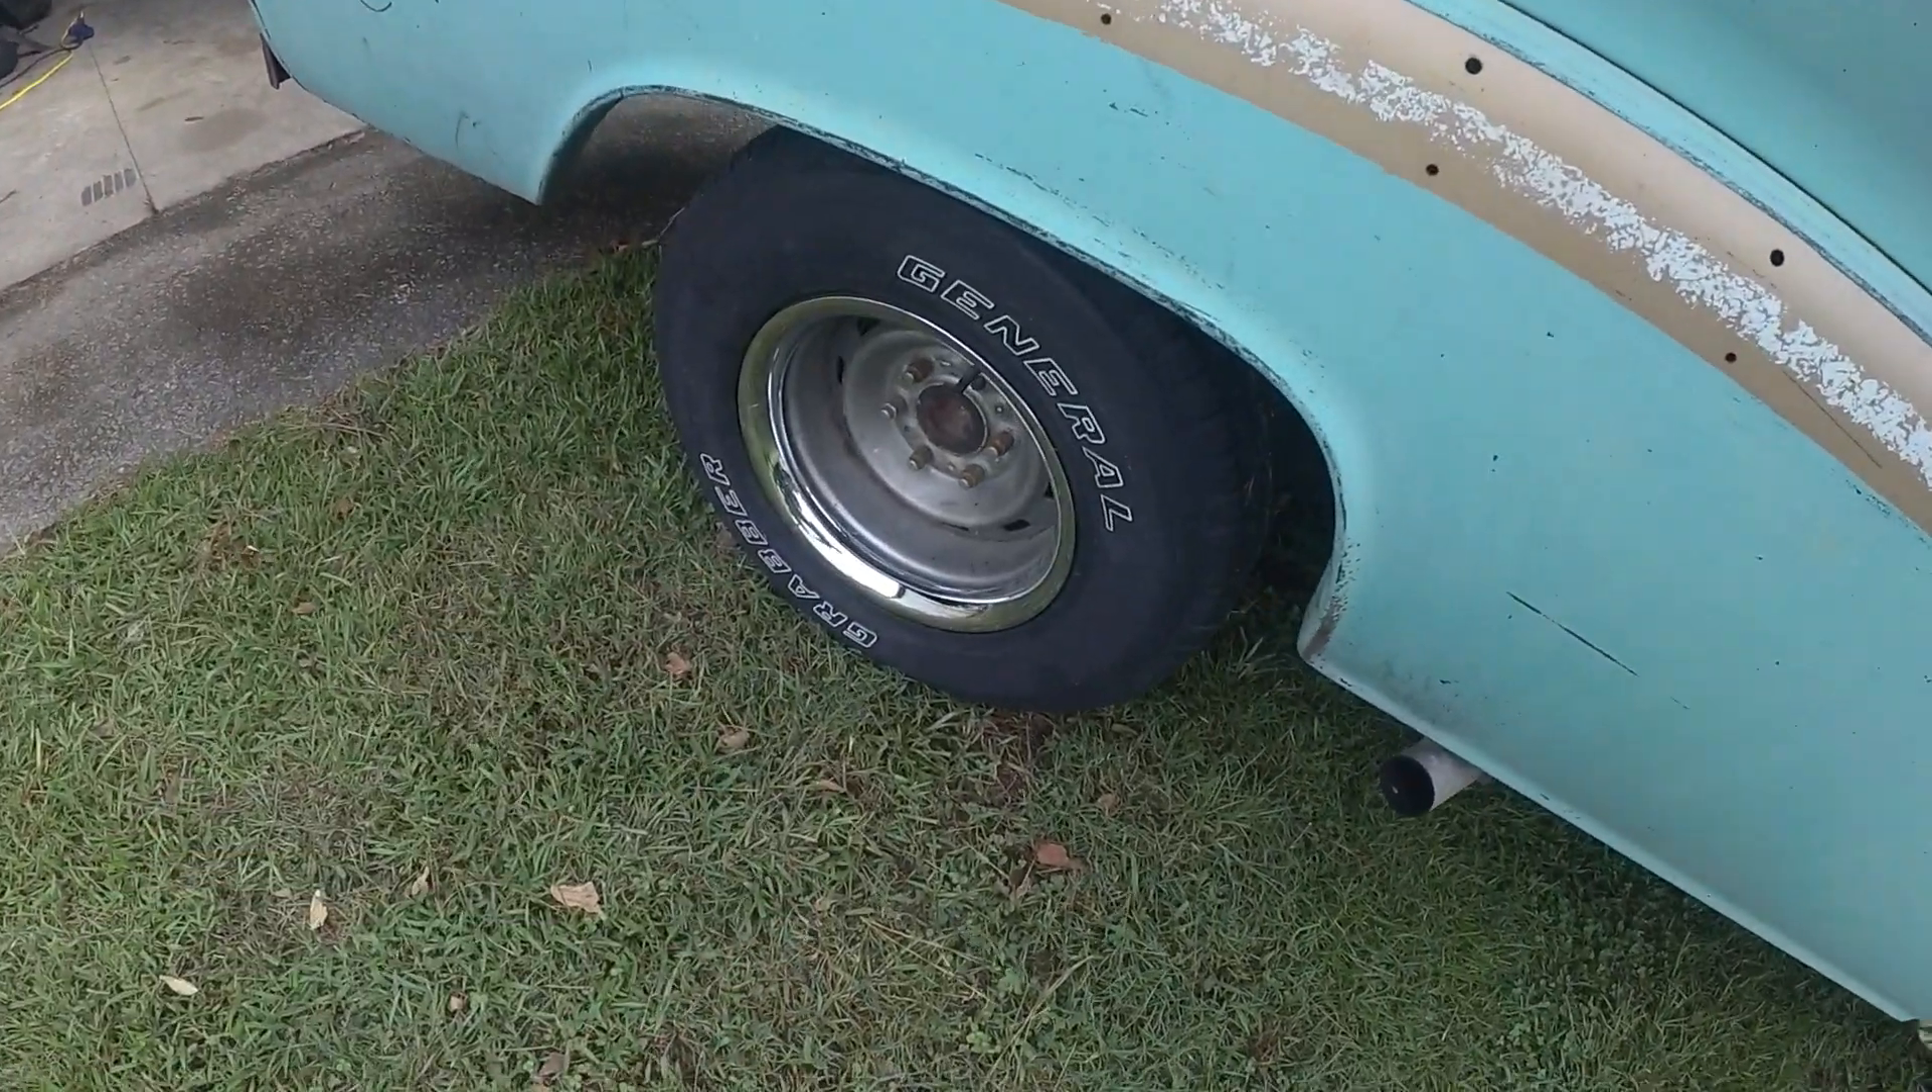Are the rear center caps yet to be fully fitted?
Yes.